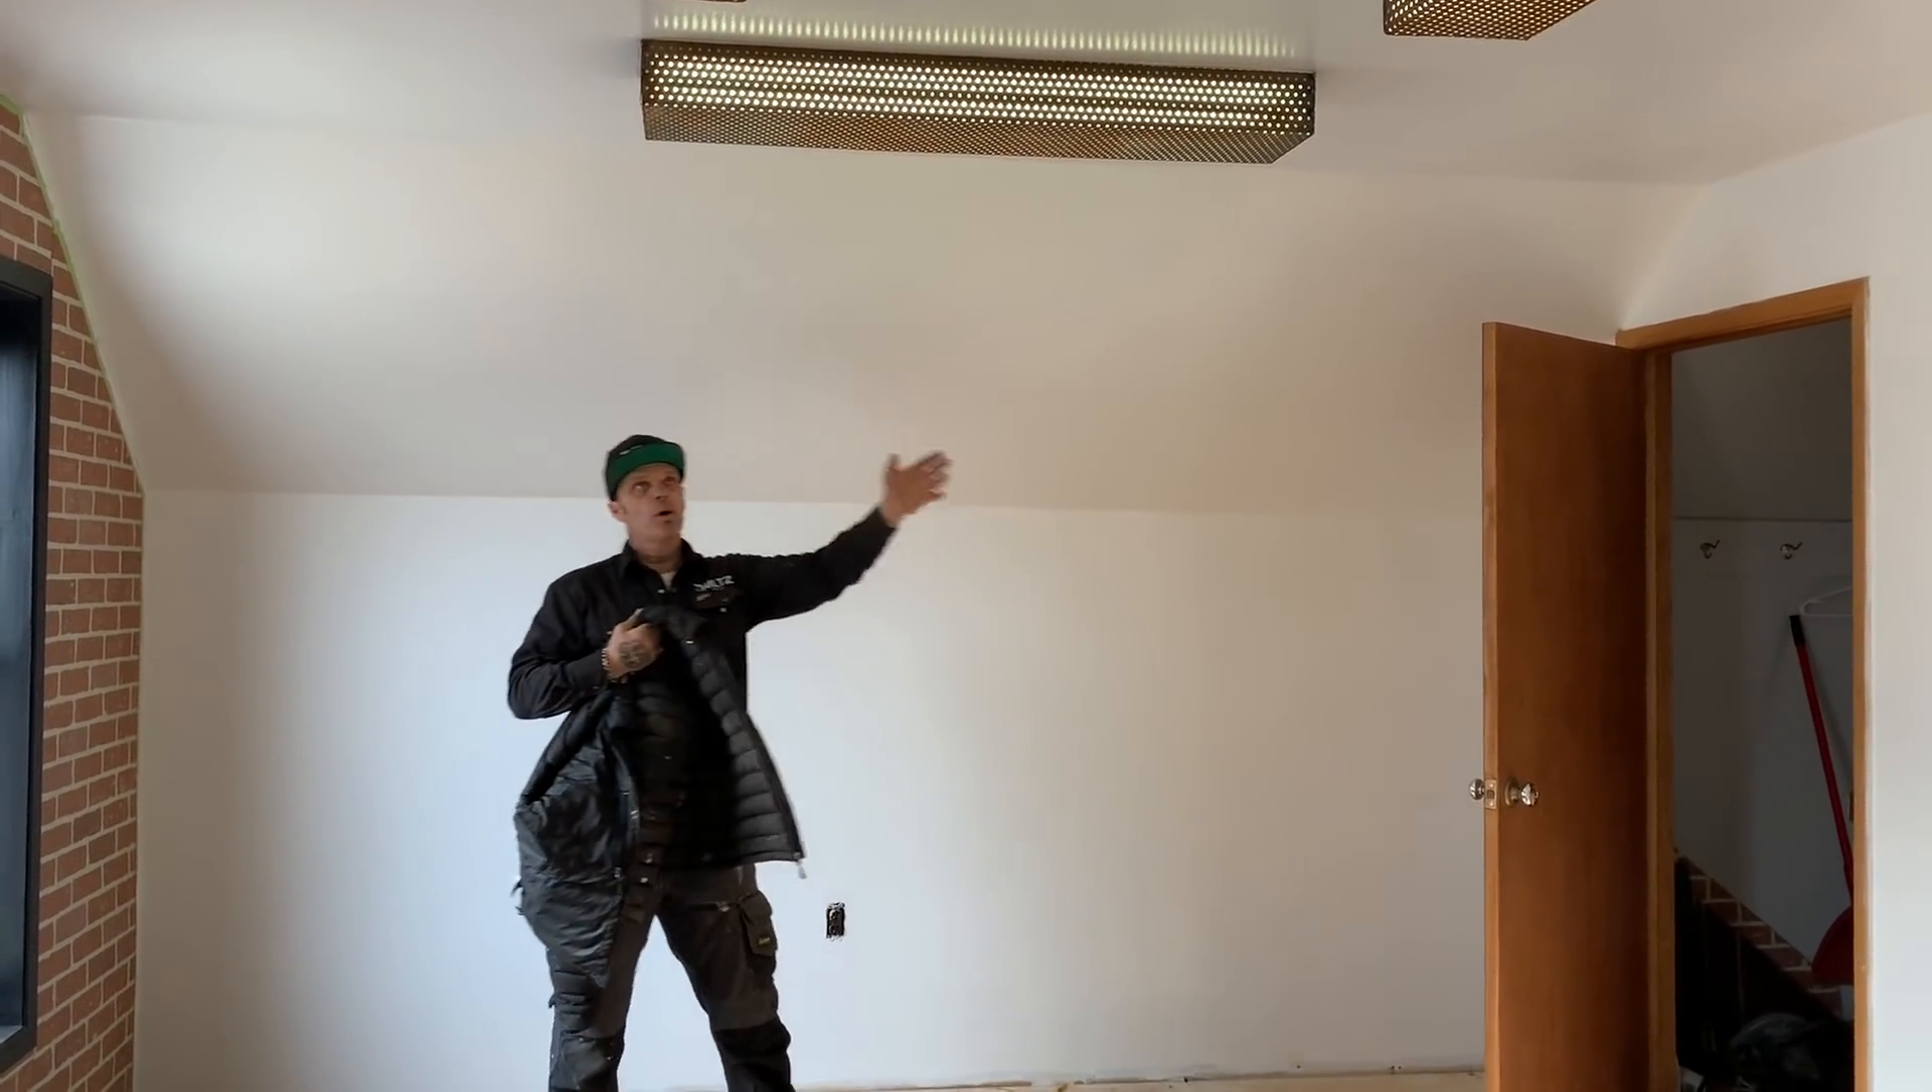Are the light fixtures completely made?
Yes.